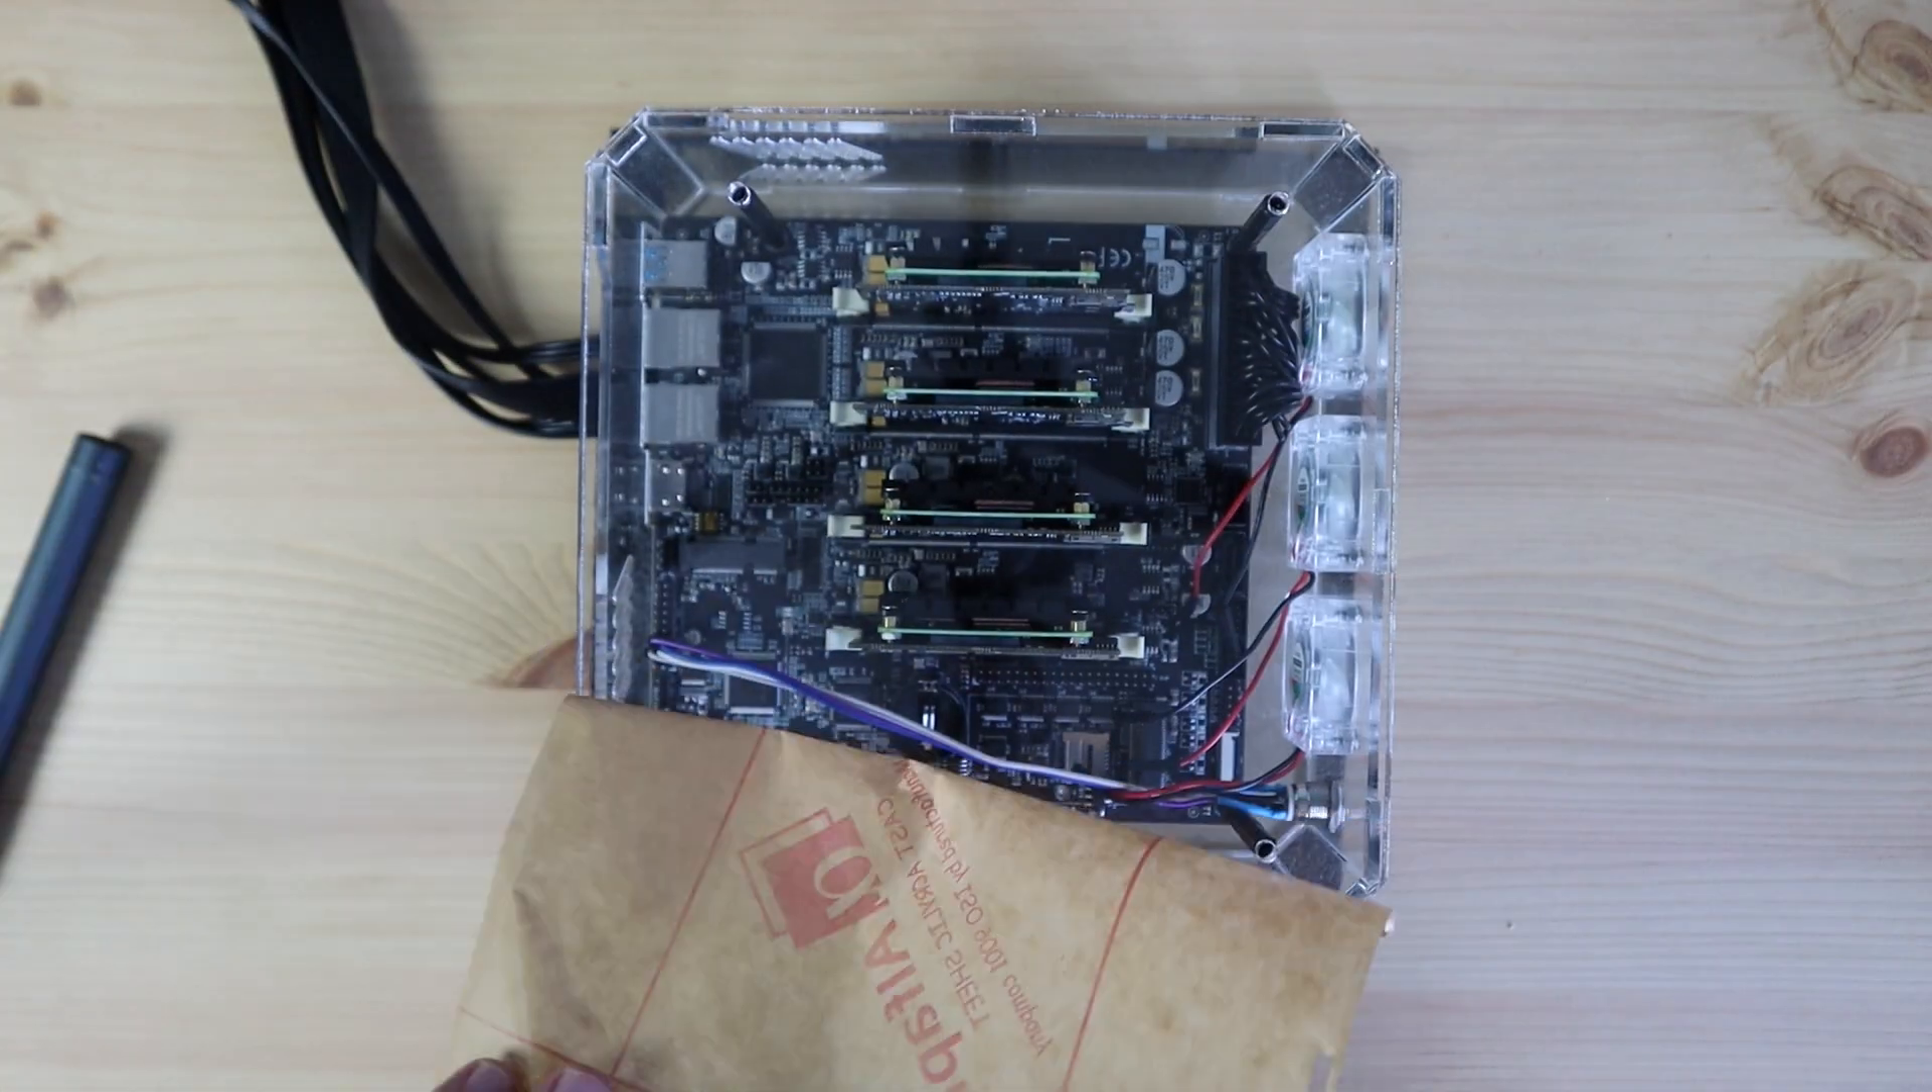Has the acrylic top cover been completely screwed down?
No.